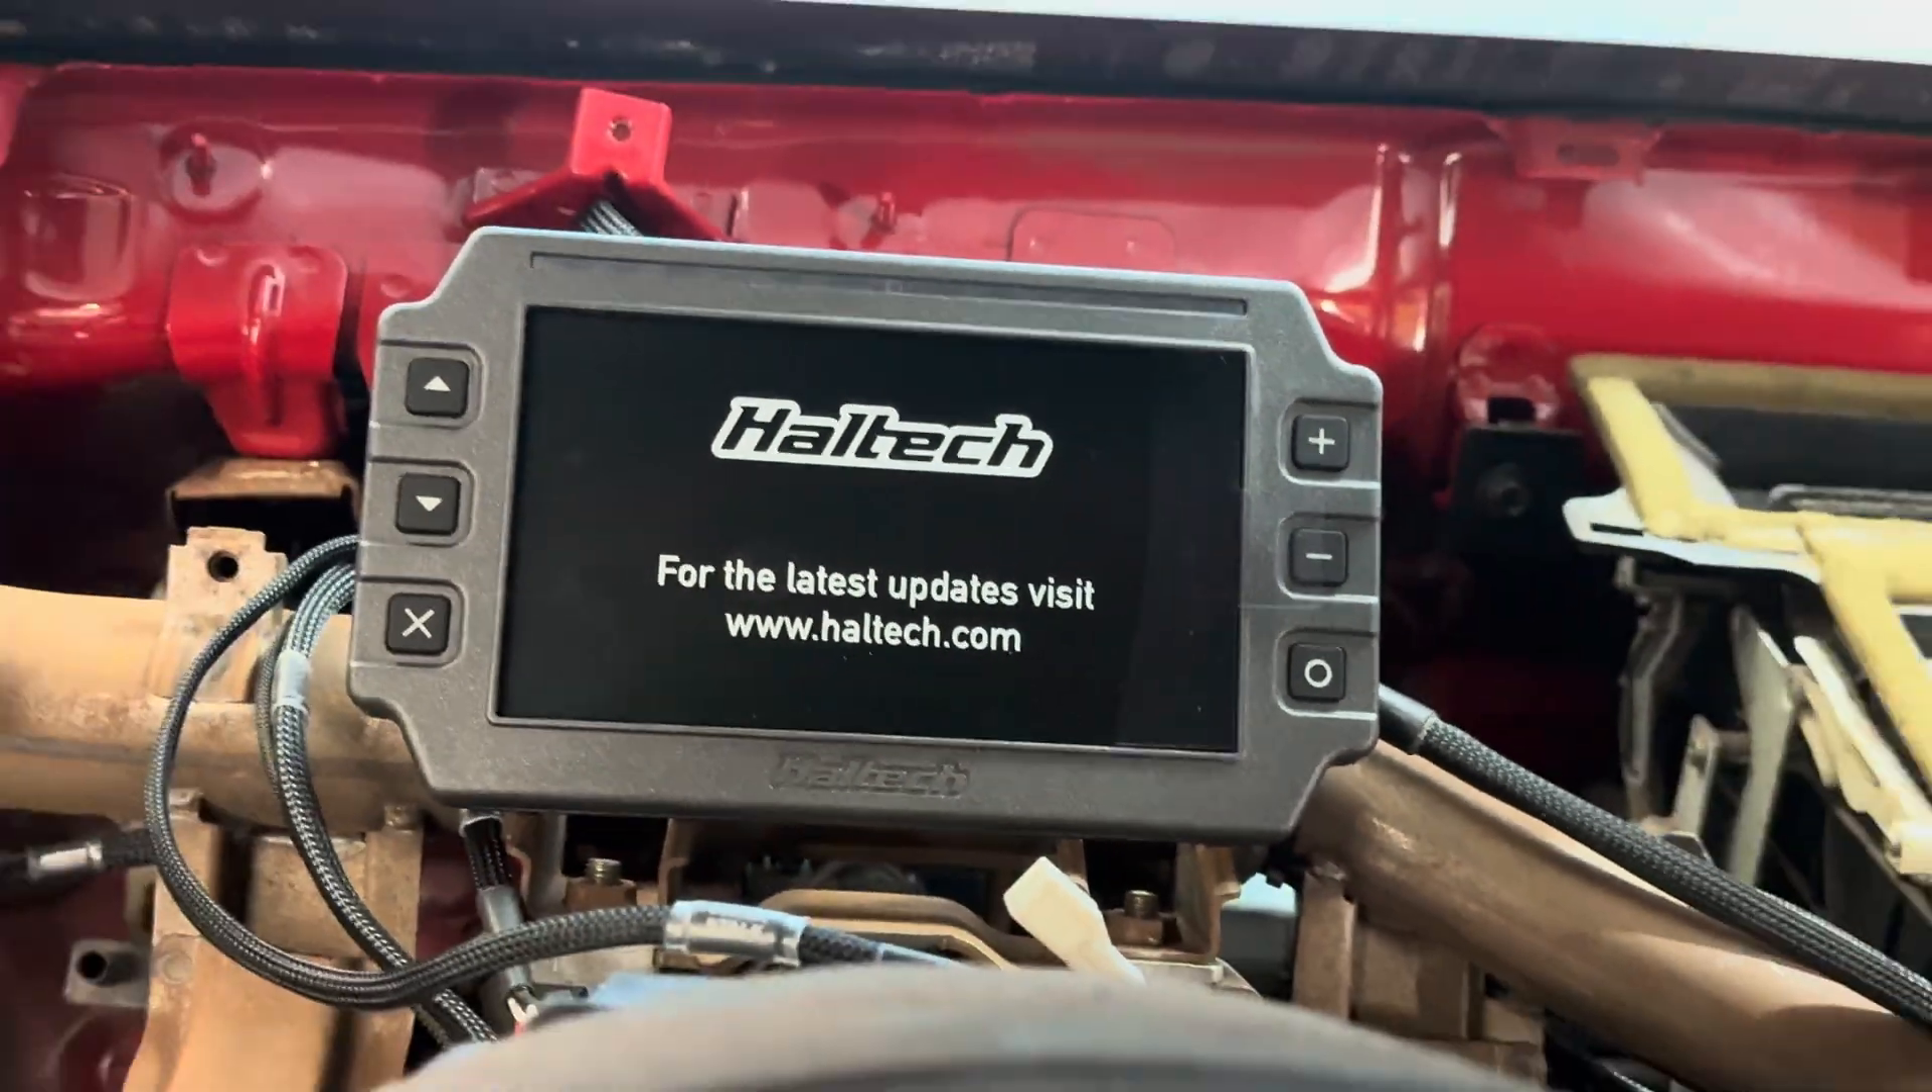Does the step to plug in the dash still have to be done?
No.